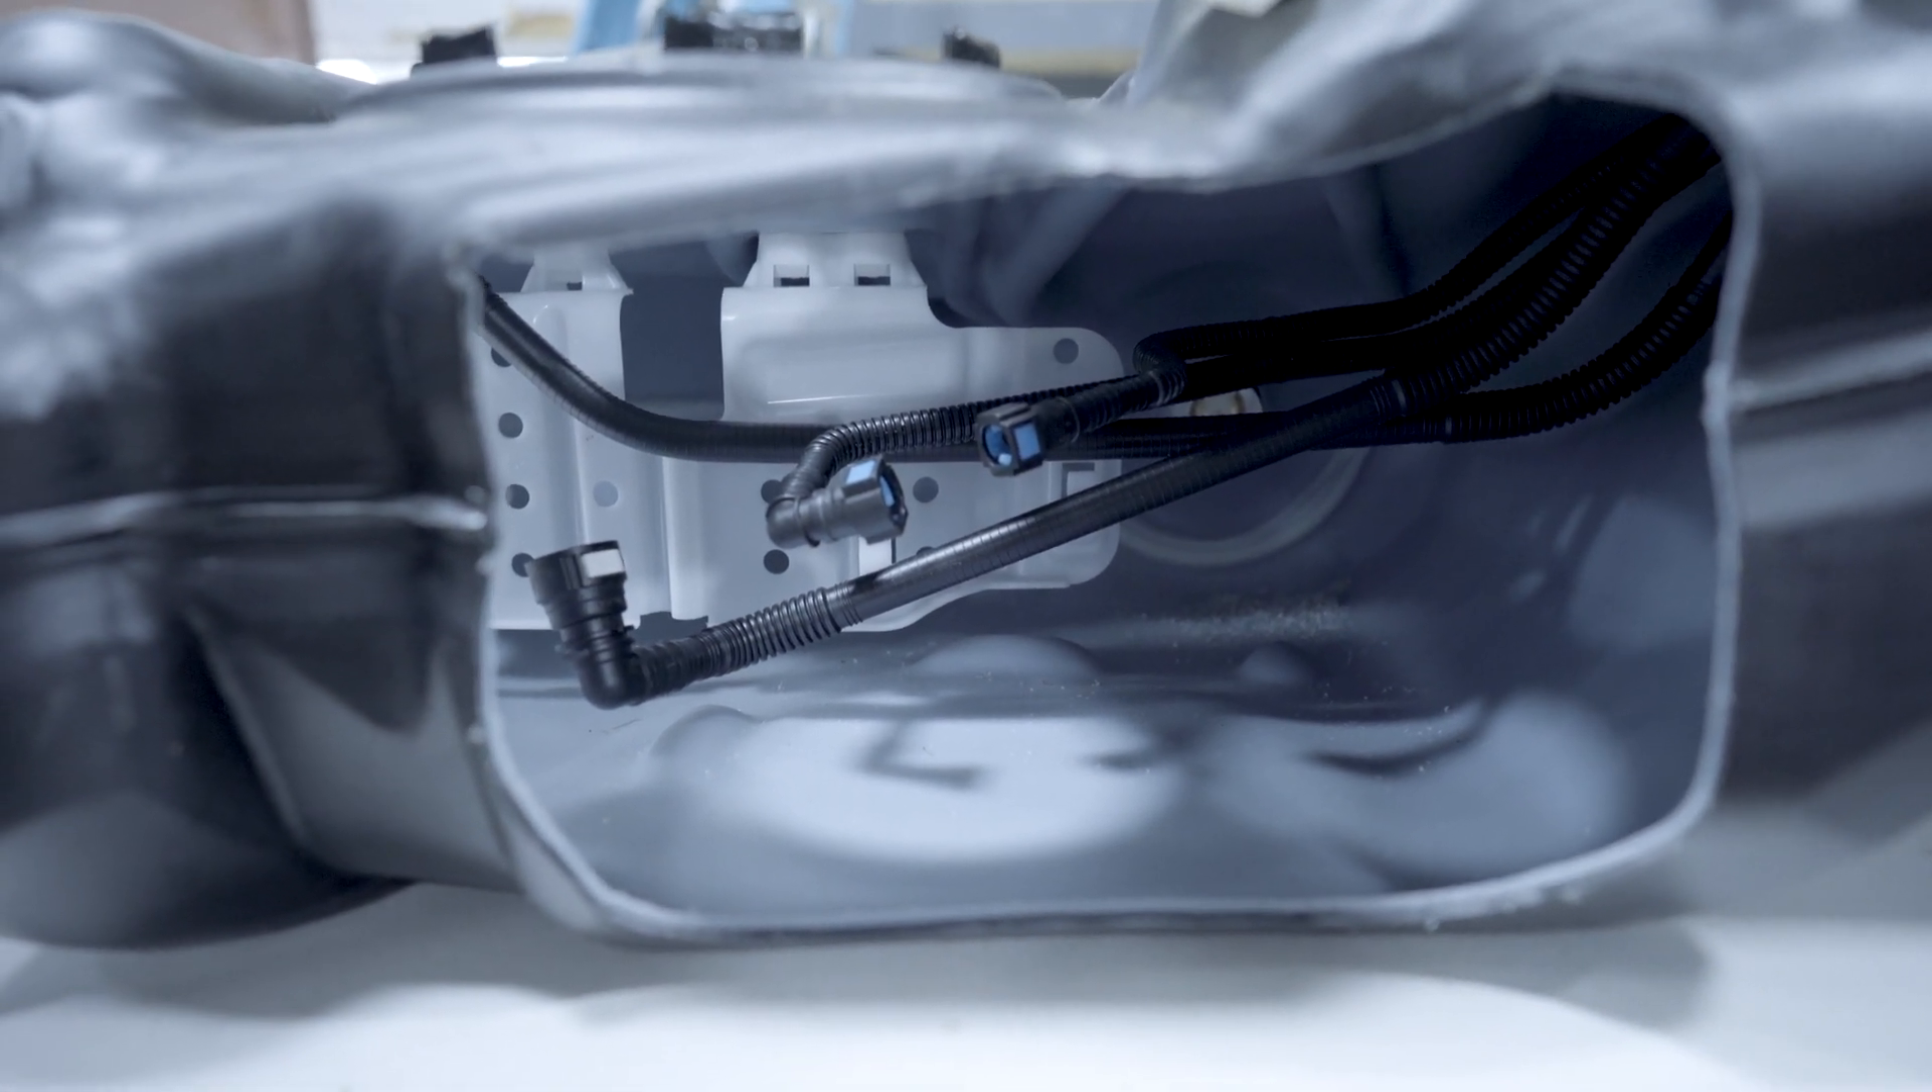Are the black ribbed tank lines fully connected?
No.